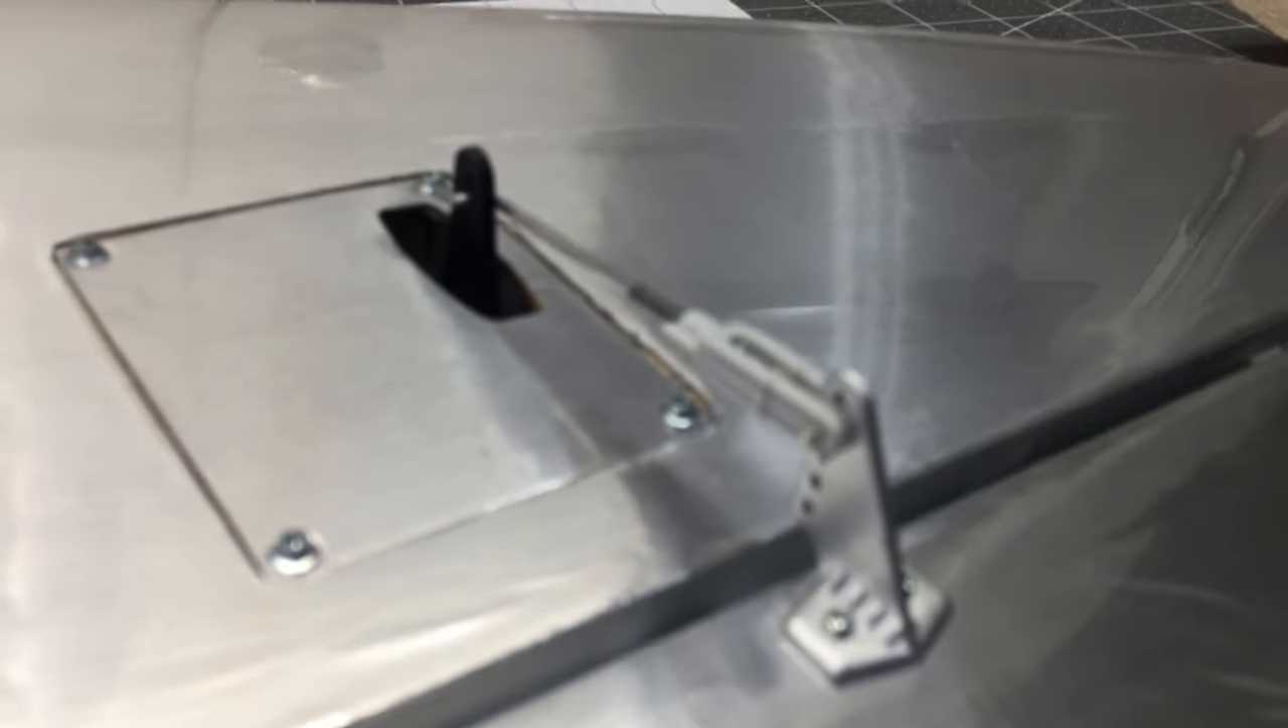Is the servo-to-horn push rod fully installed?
Yes.